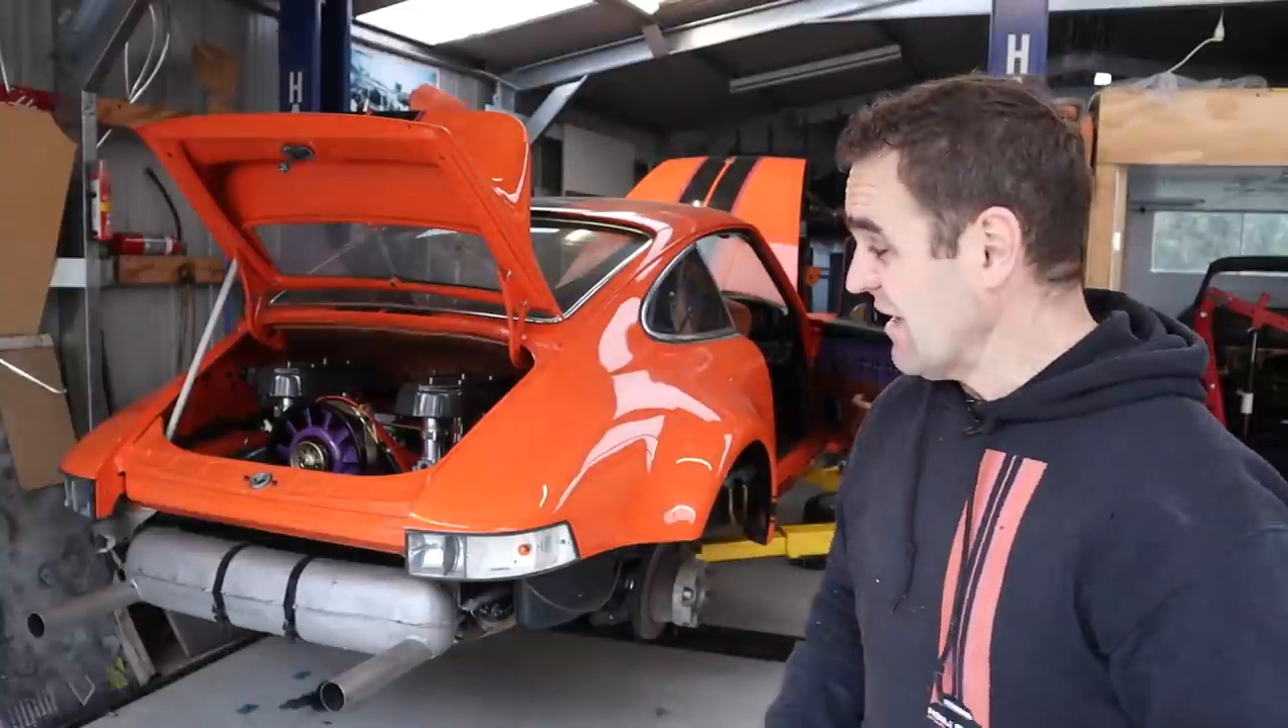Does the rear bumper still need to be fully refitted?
Yes.